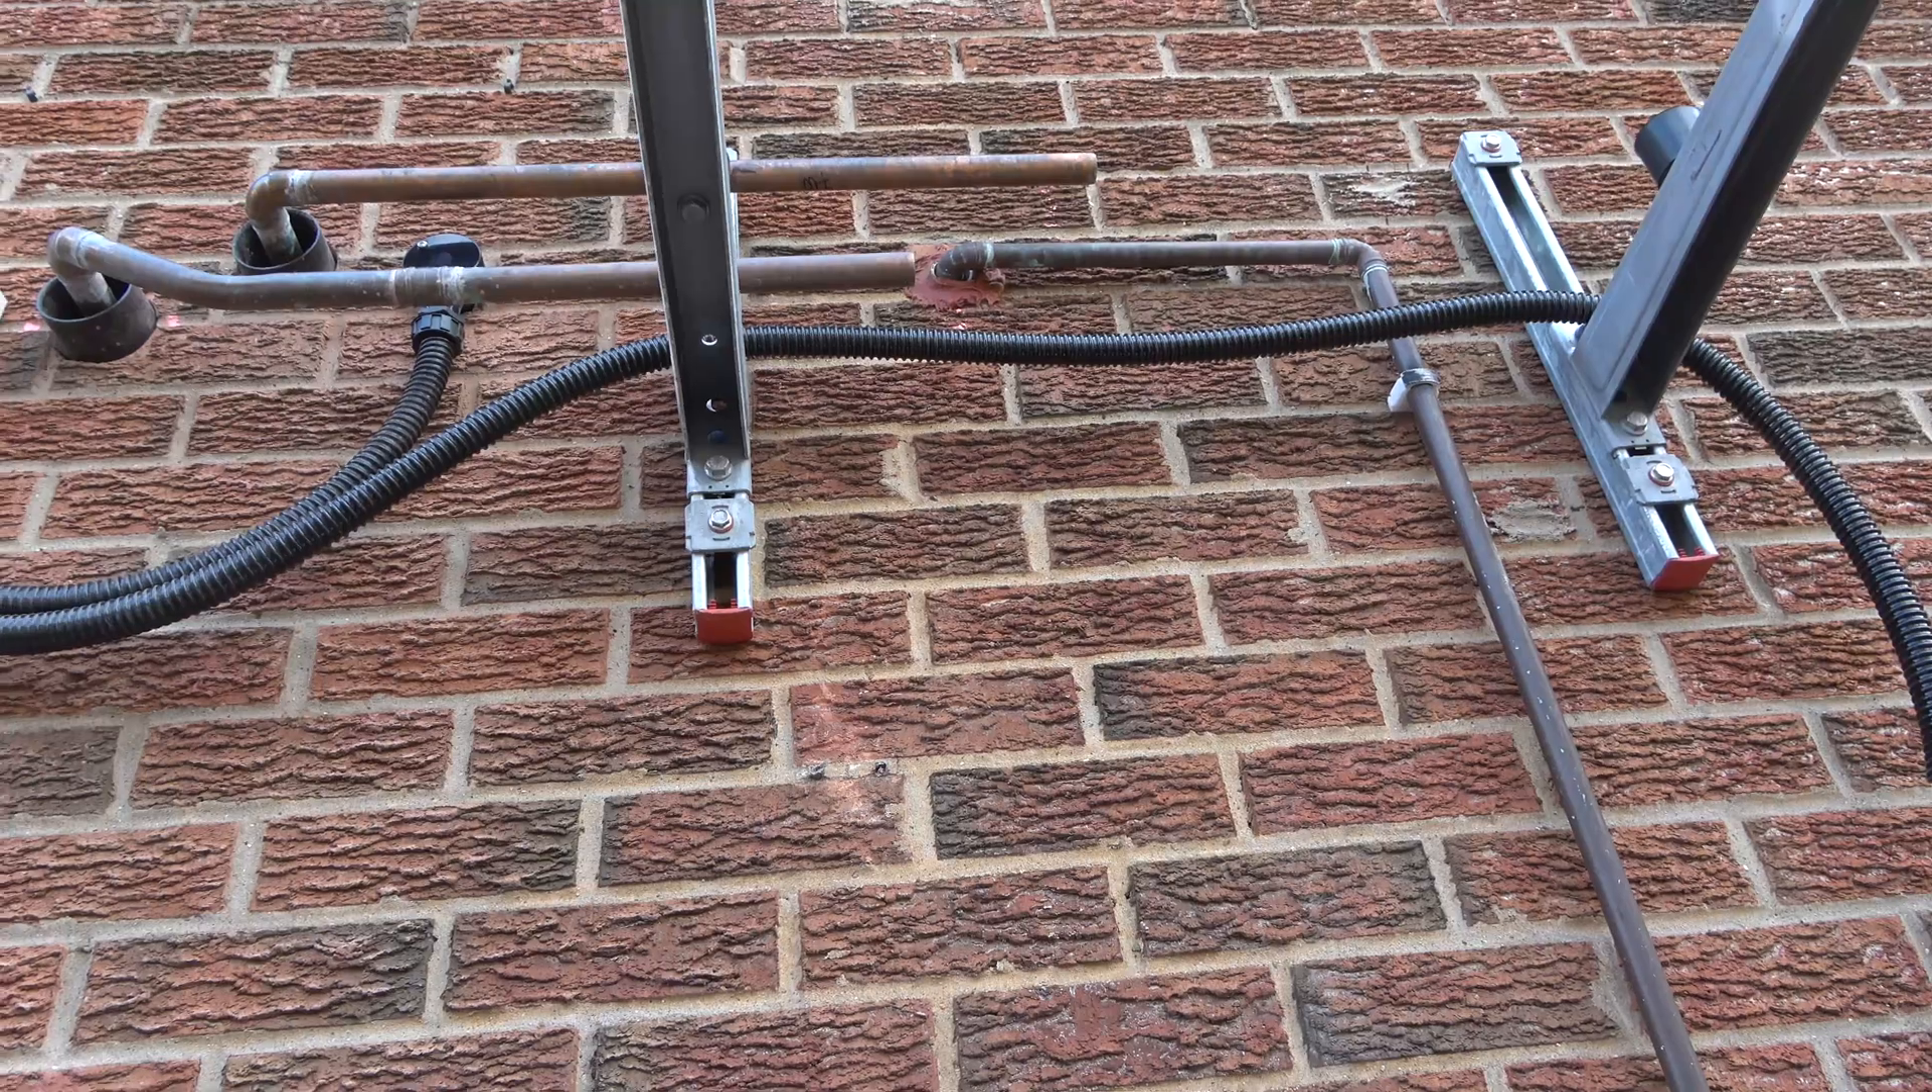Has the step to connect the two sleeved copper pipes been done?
No.